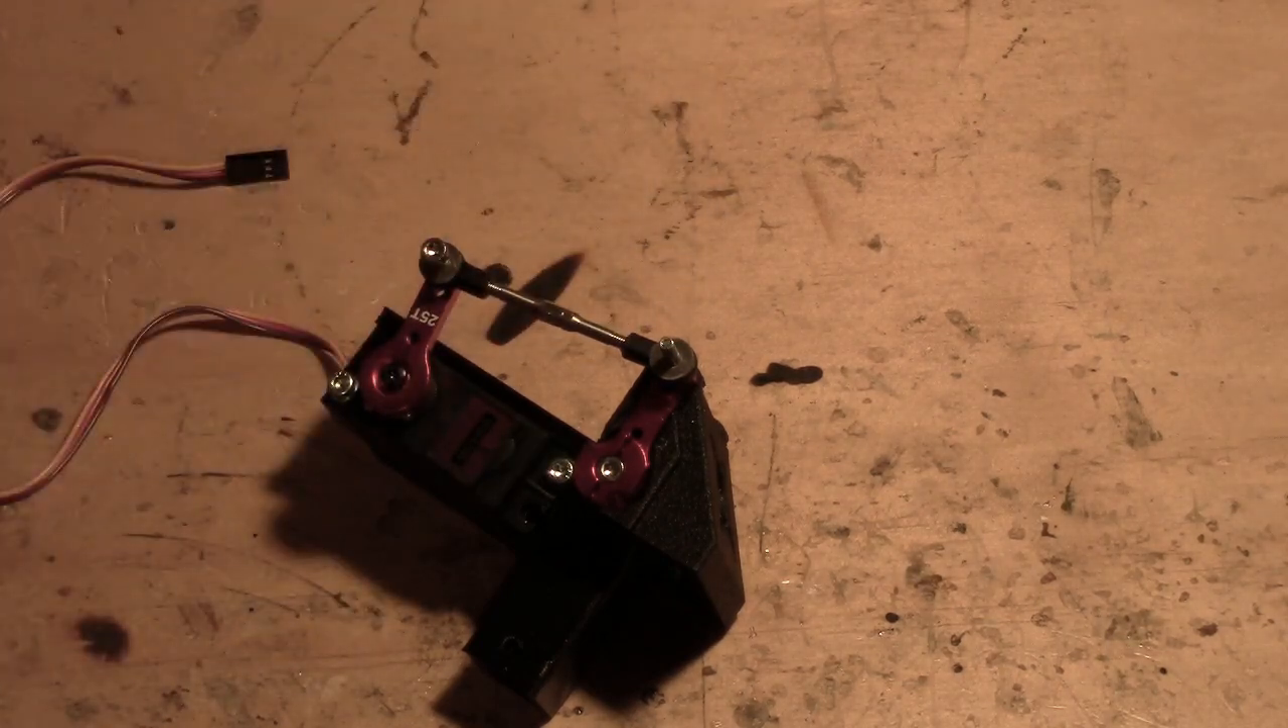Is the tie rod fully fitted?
Yes.